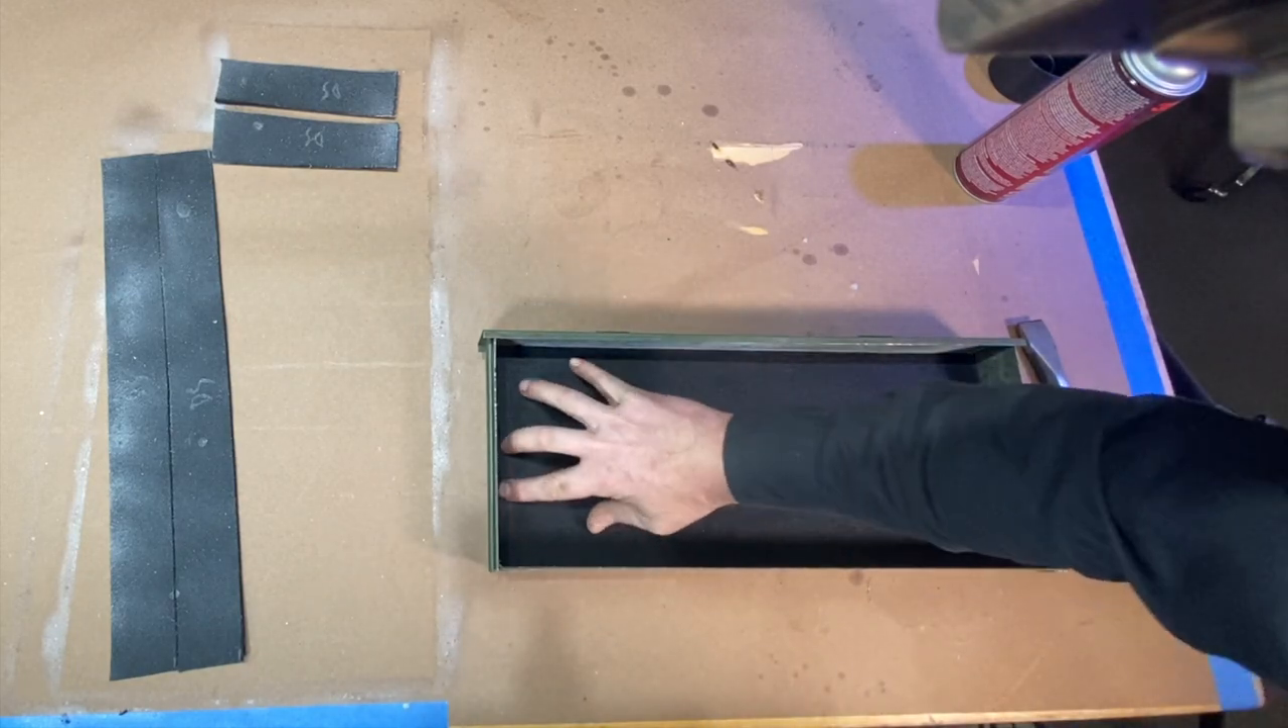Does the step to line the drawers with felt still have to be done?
Yes.